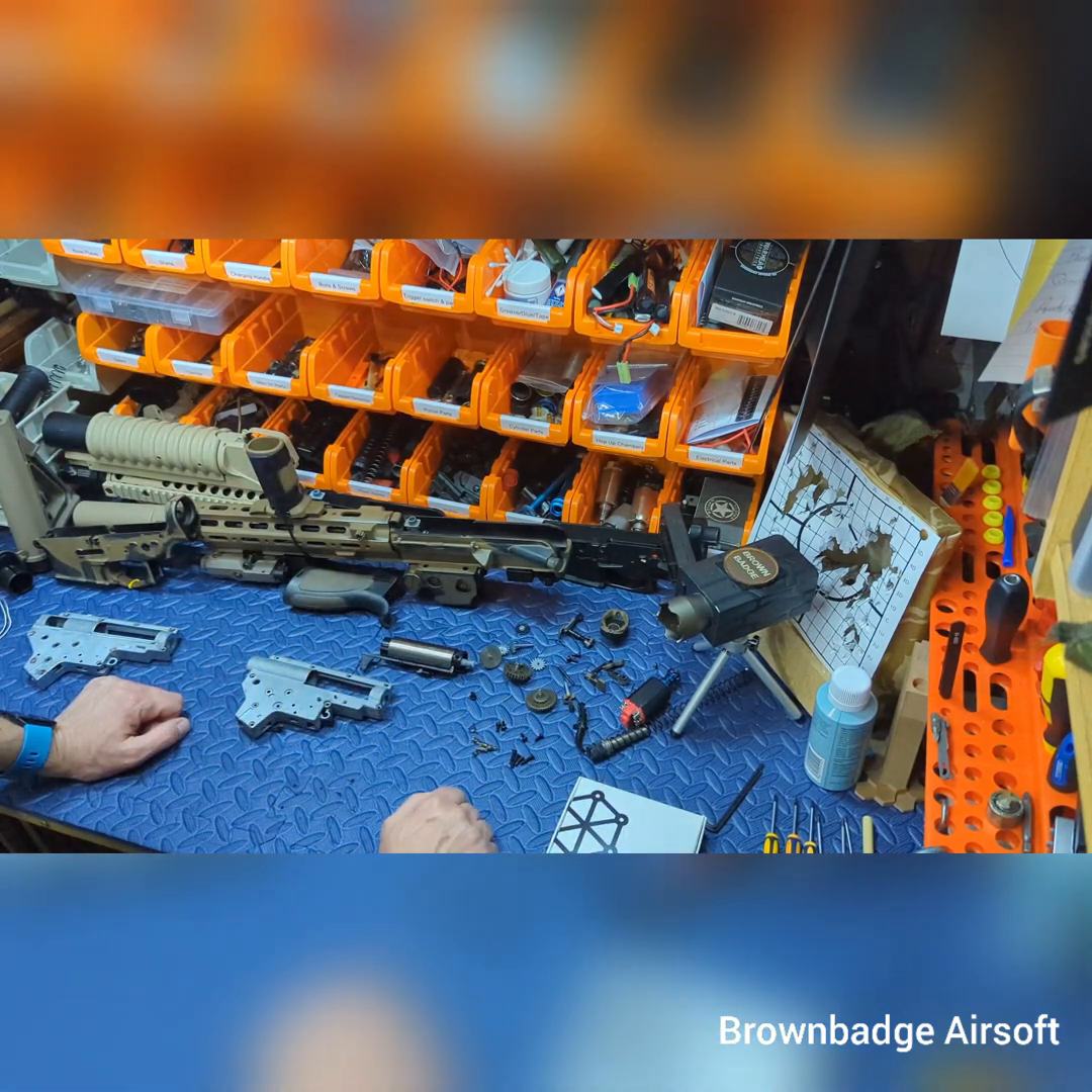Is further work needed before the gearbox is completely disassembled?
No.